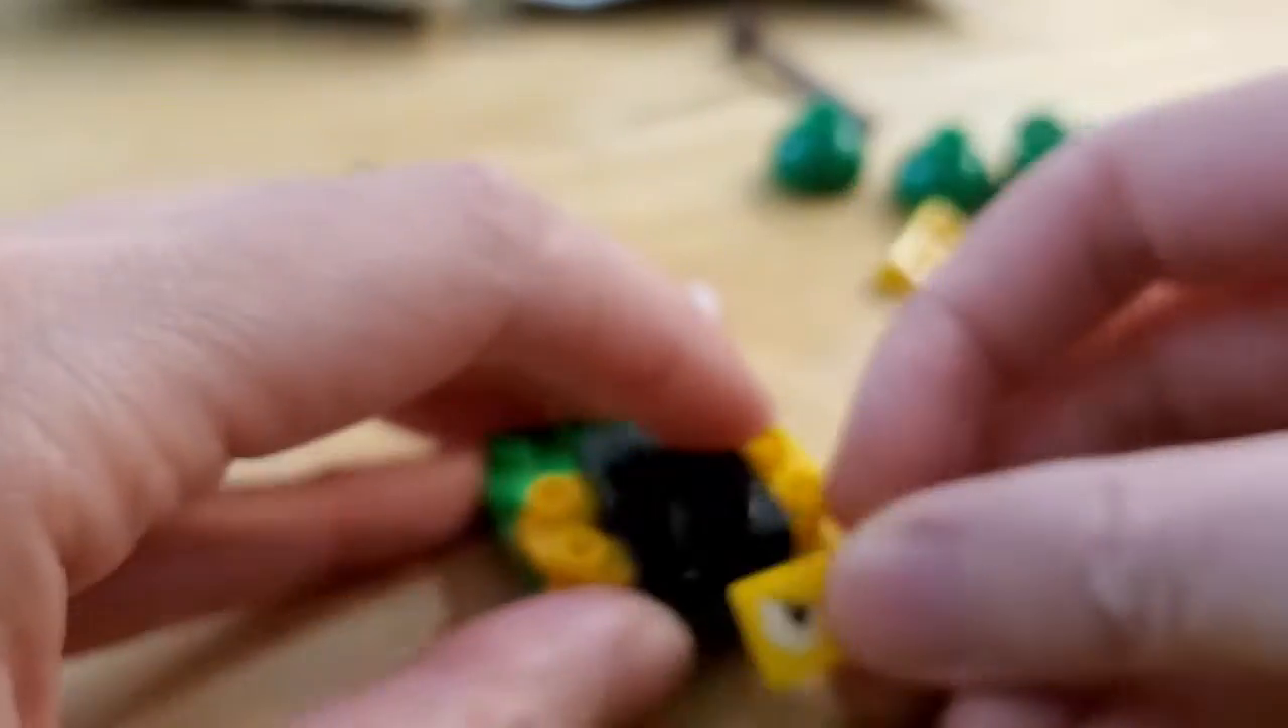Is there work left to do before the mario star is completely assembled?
Yes.